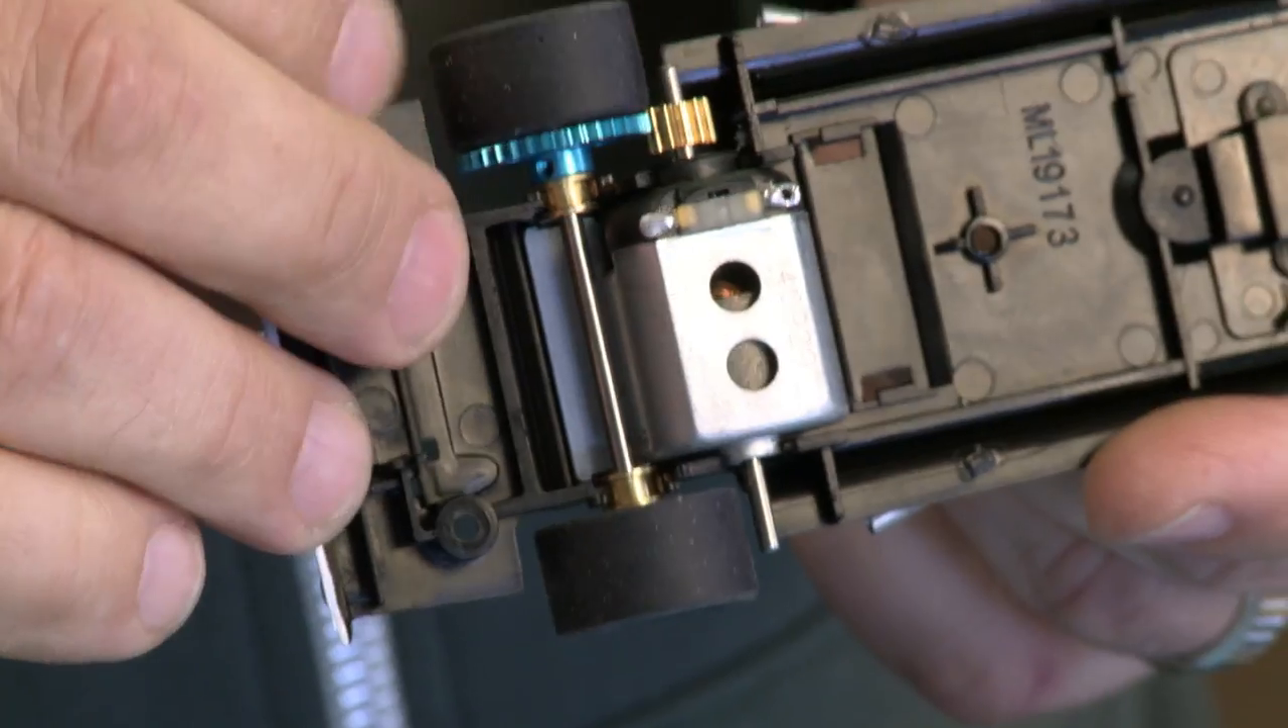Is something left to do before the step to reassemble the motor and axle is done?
No.